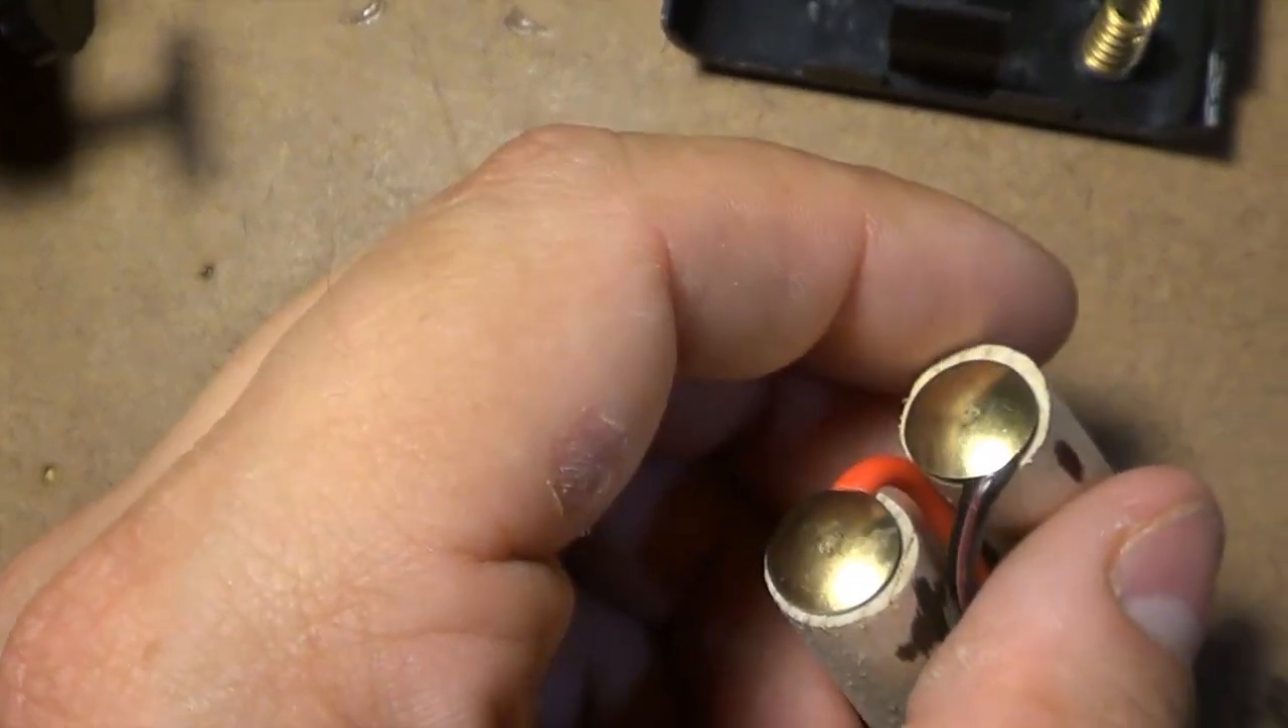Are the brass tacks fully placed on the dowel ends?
Yes.